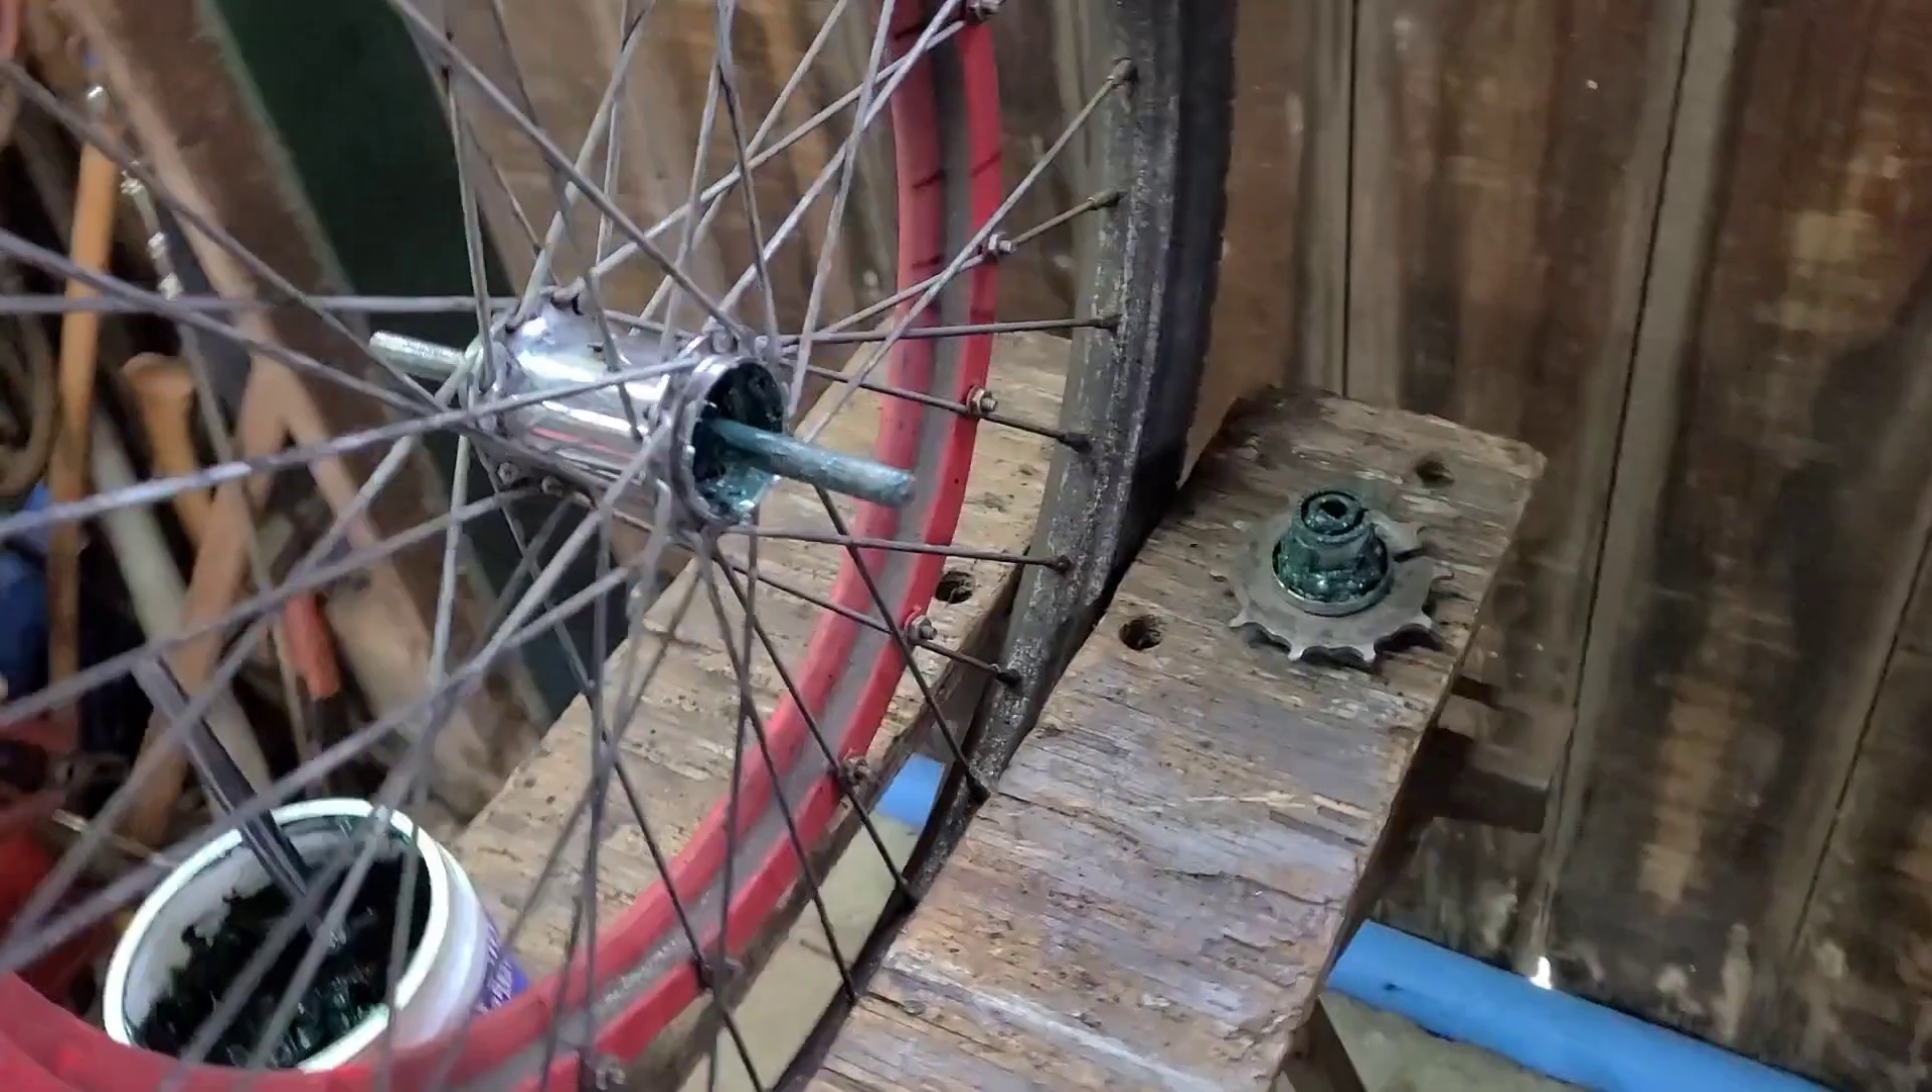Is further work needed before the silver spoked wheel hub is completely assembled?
Yes.